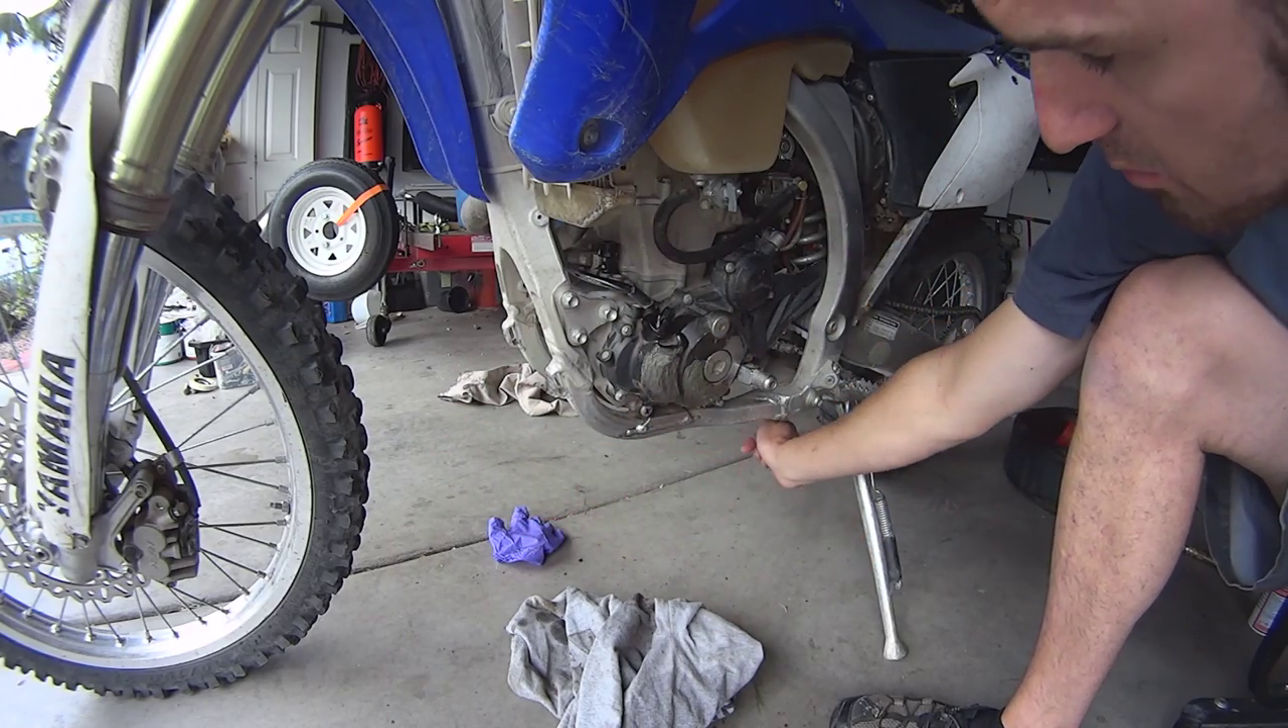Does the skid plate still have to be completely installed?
Yes.